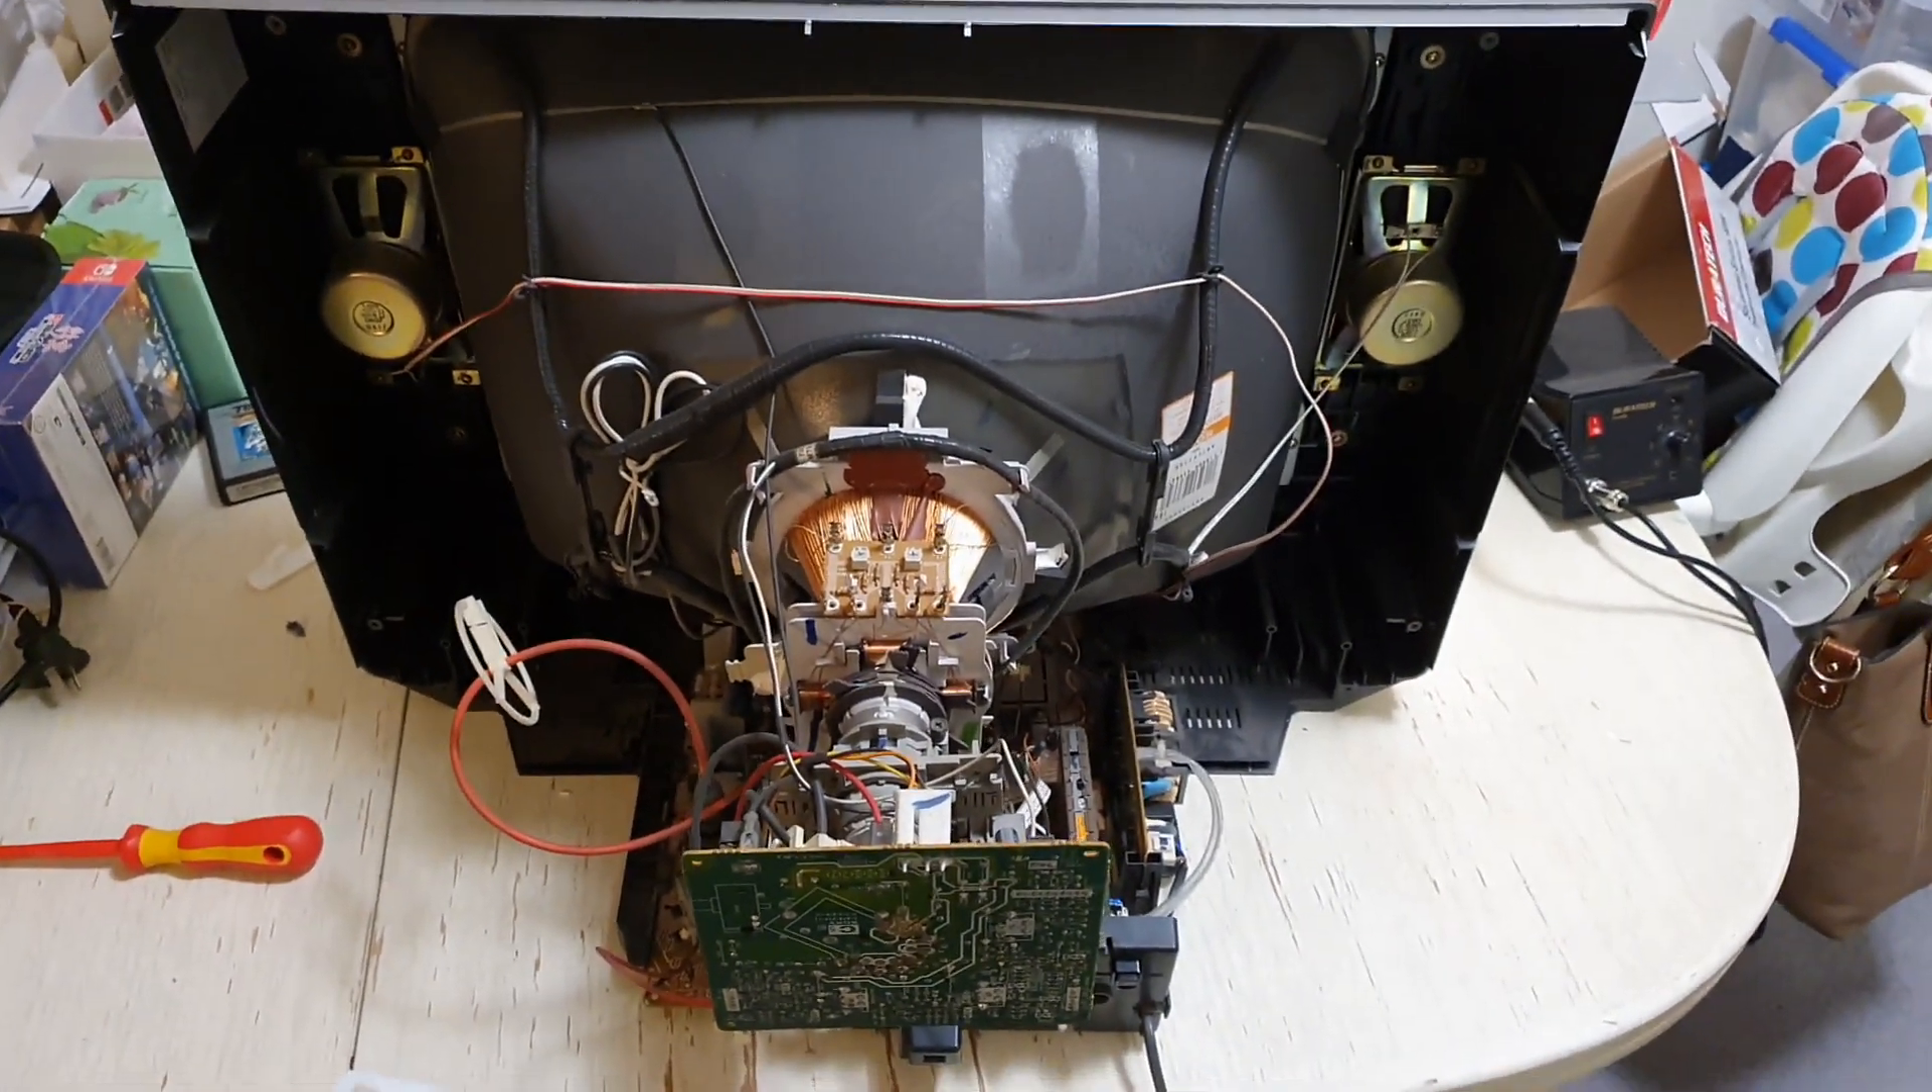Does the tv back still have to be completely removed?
No.